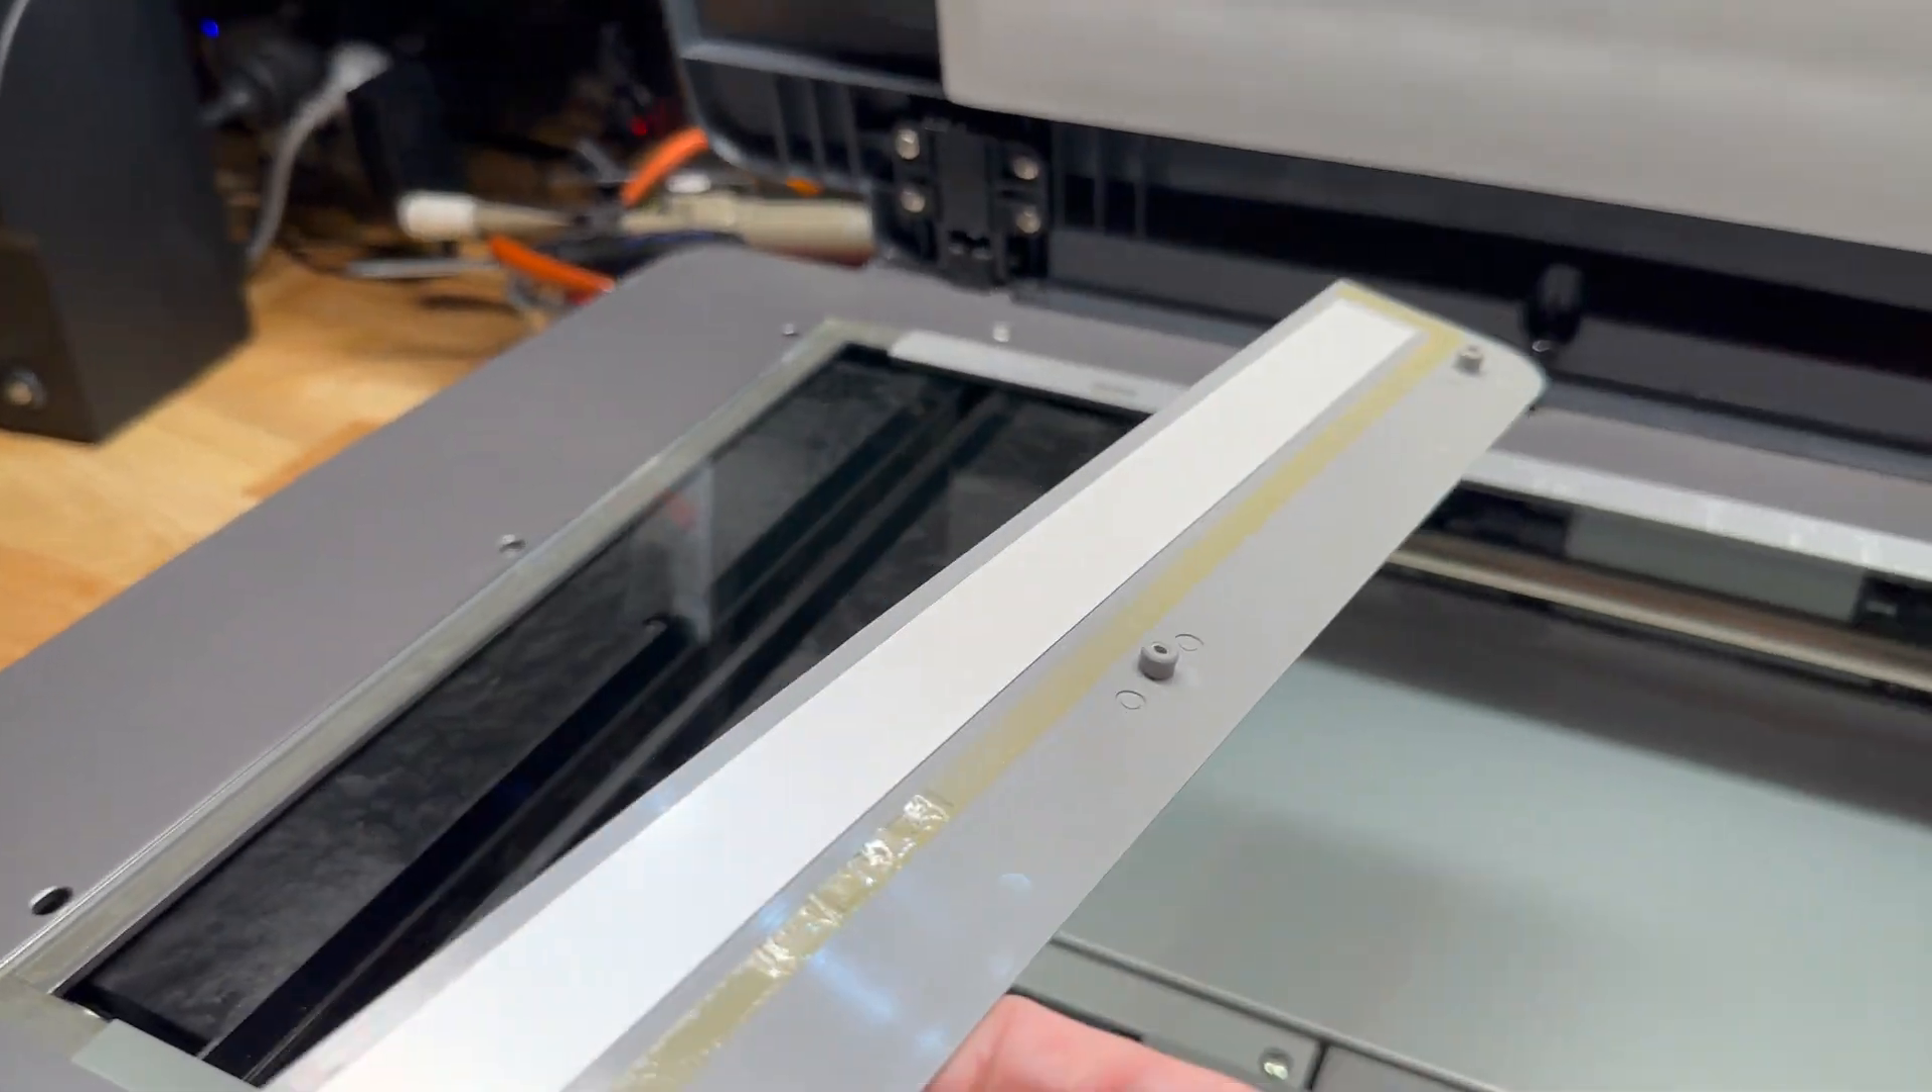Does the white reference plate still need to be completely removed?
No.